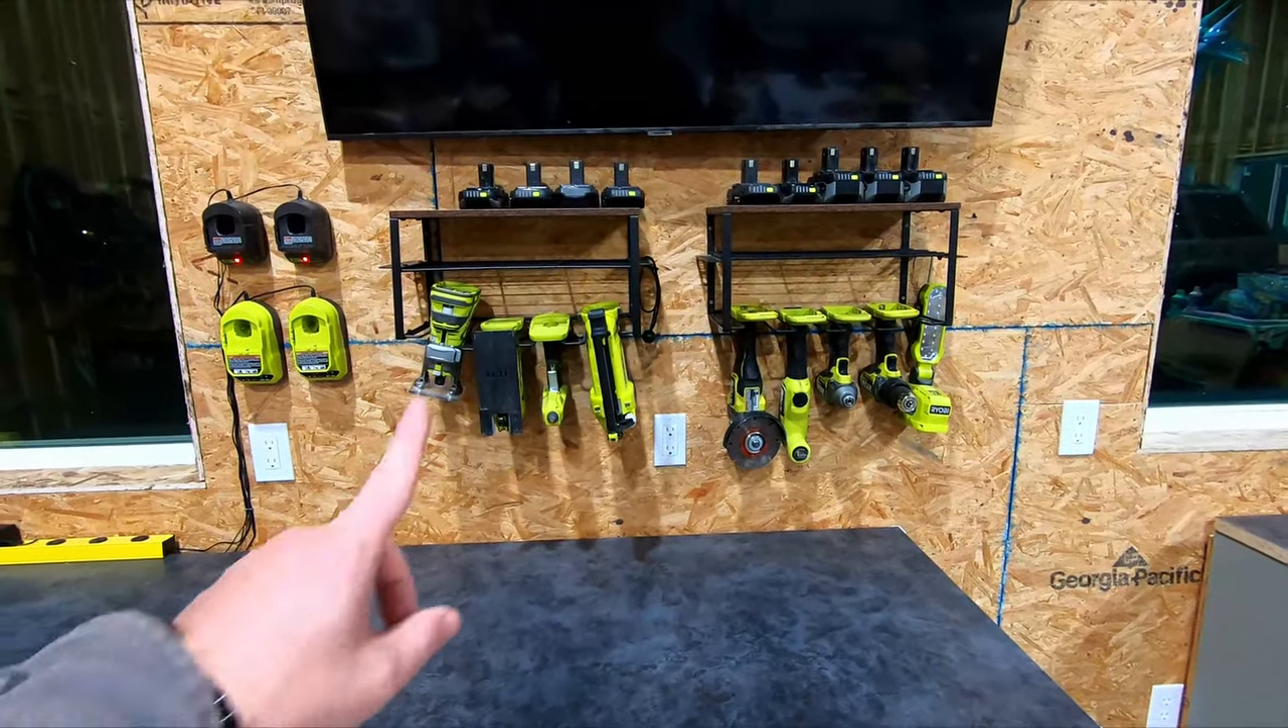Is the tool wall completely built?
Yes.